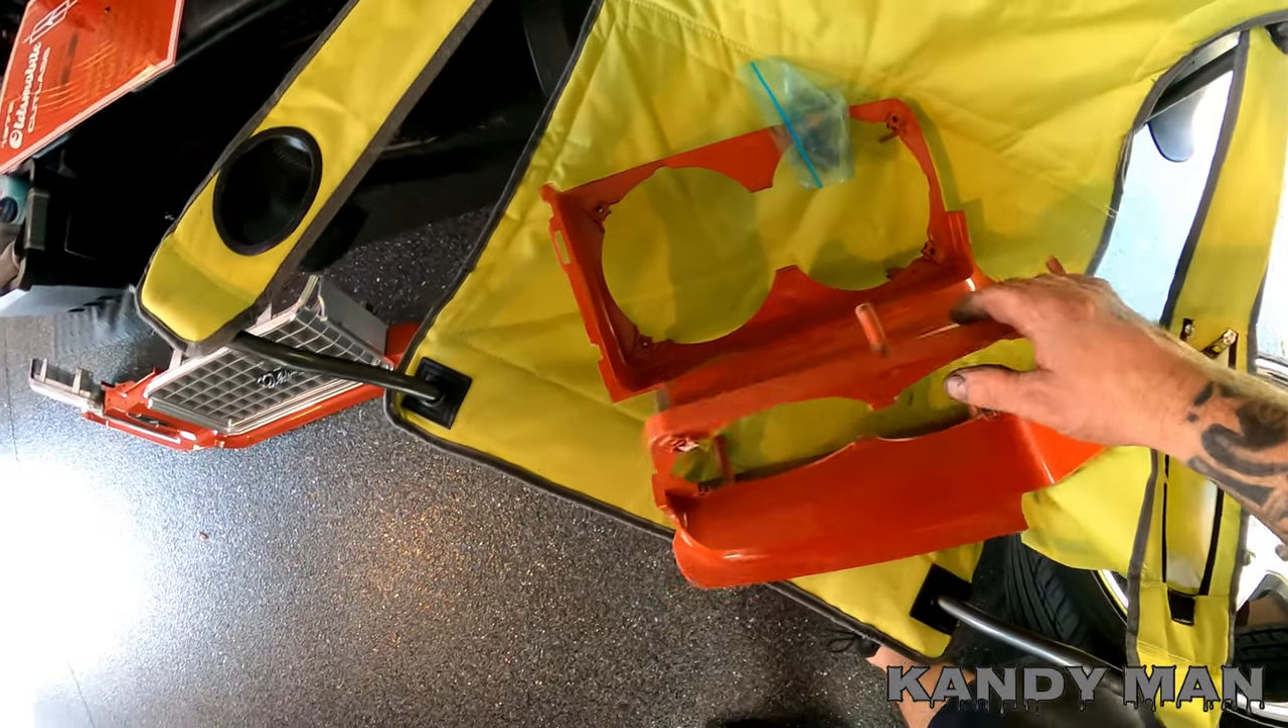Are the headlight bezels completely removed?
Yes.